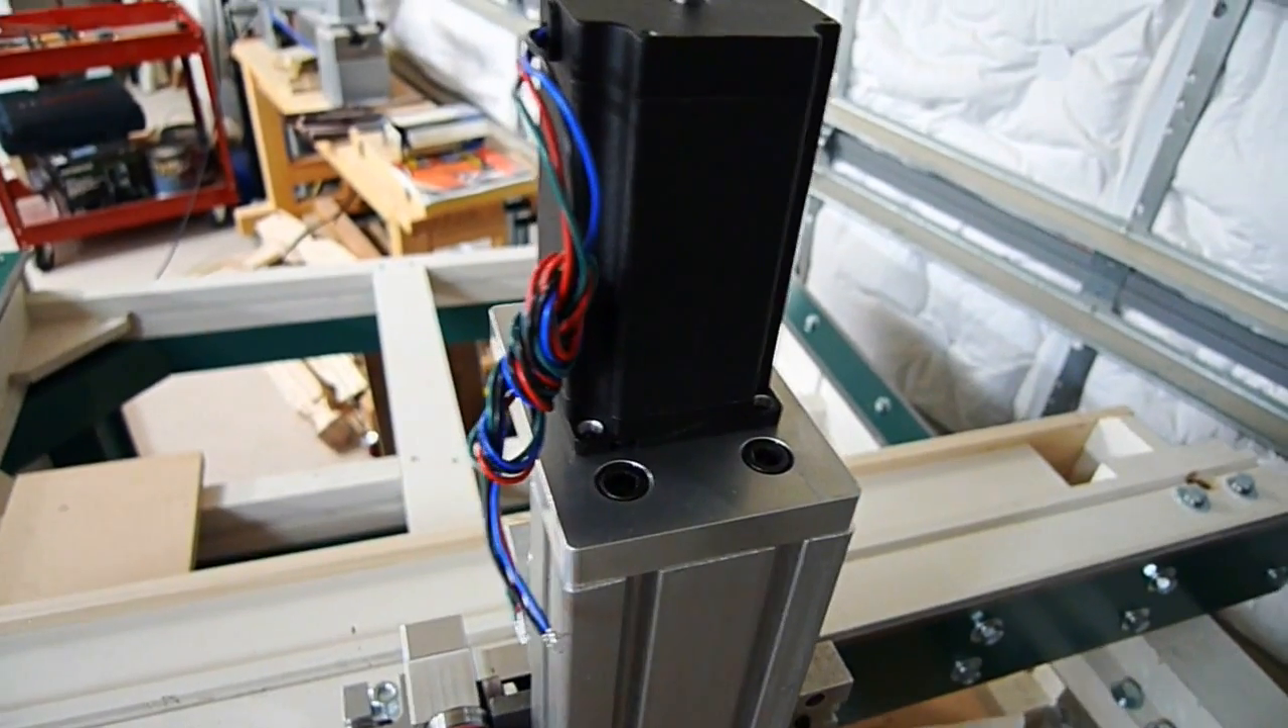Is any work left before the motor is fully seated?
No.